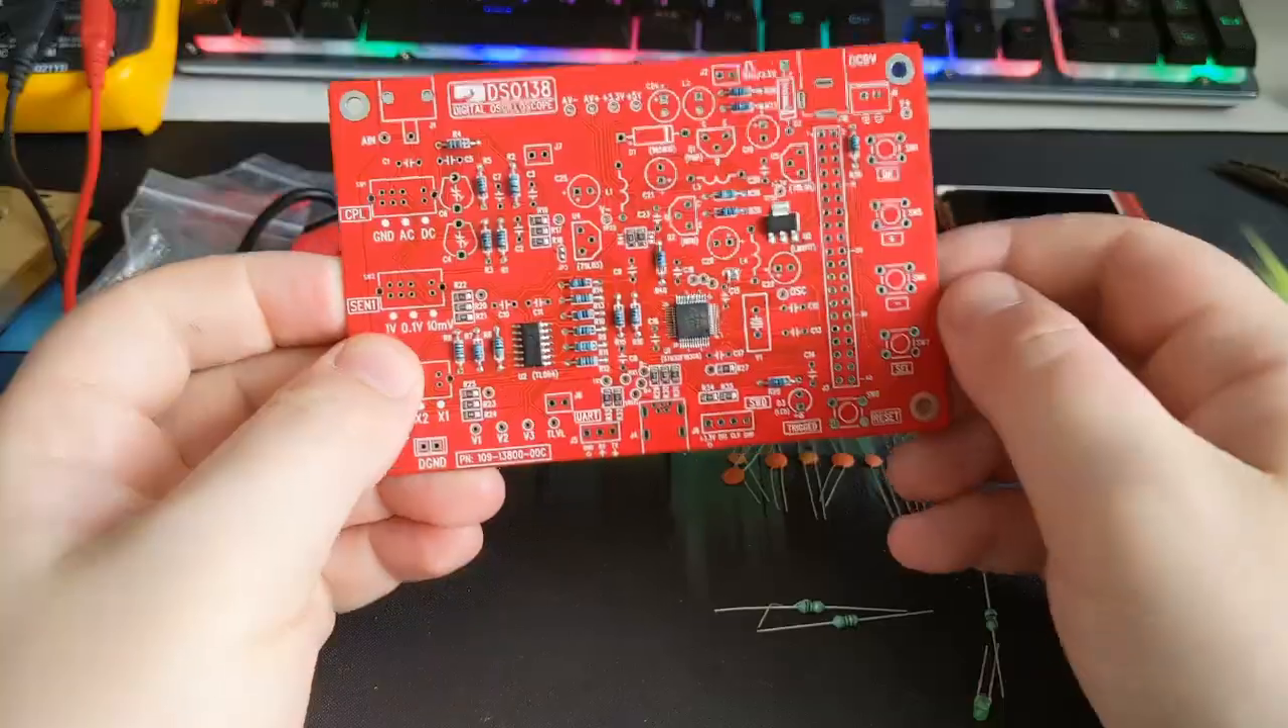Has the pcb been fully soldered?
No.